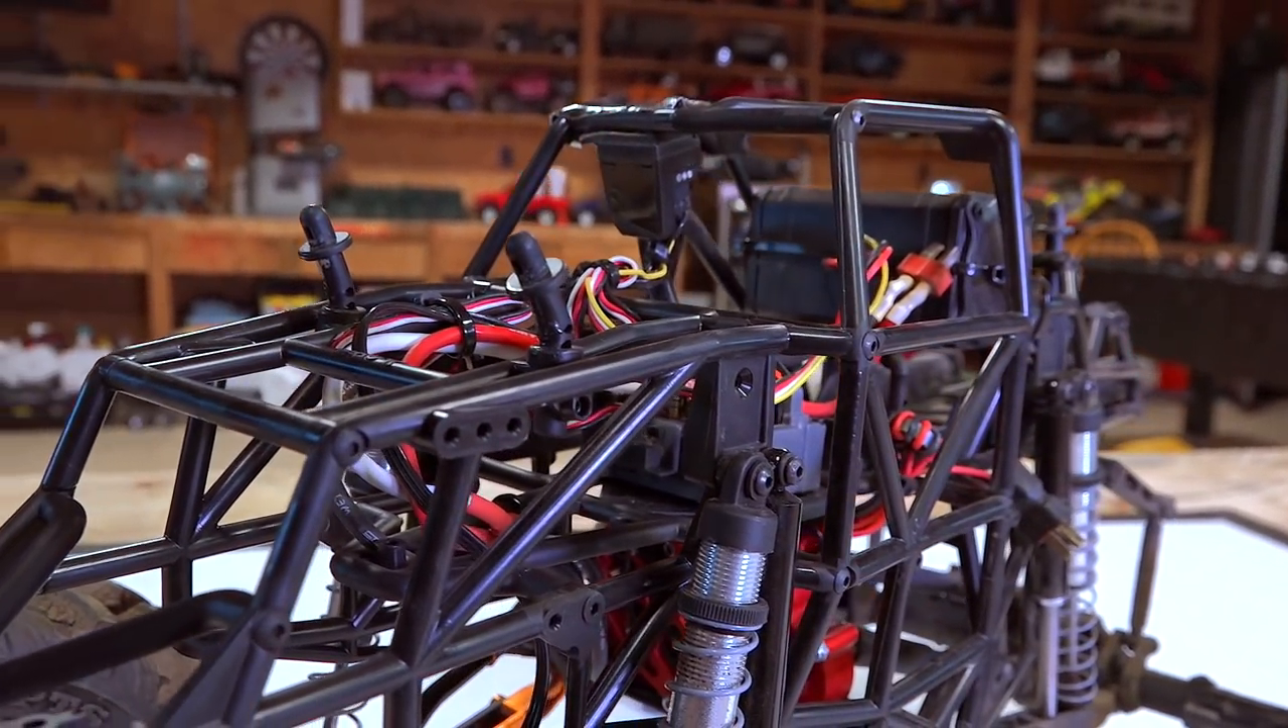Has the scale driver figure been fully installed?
No.